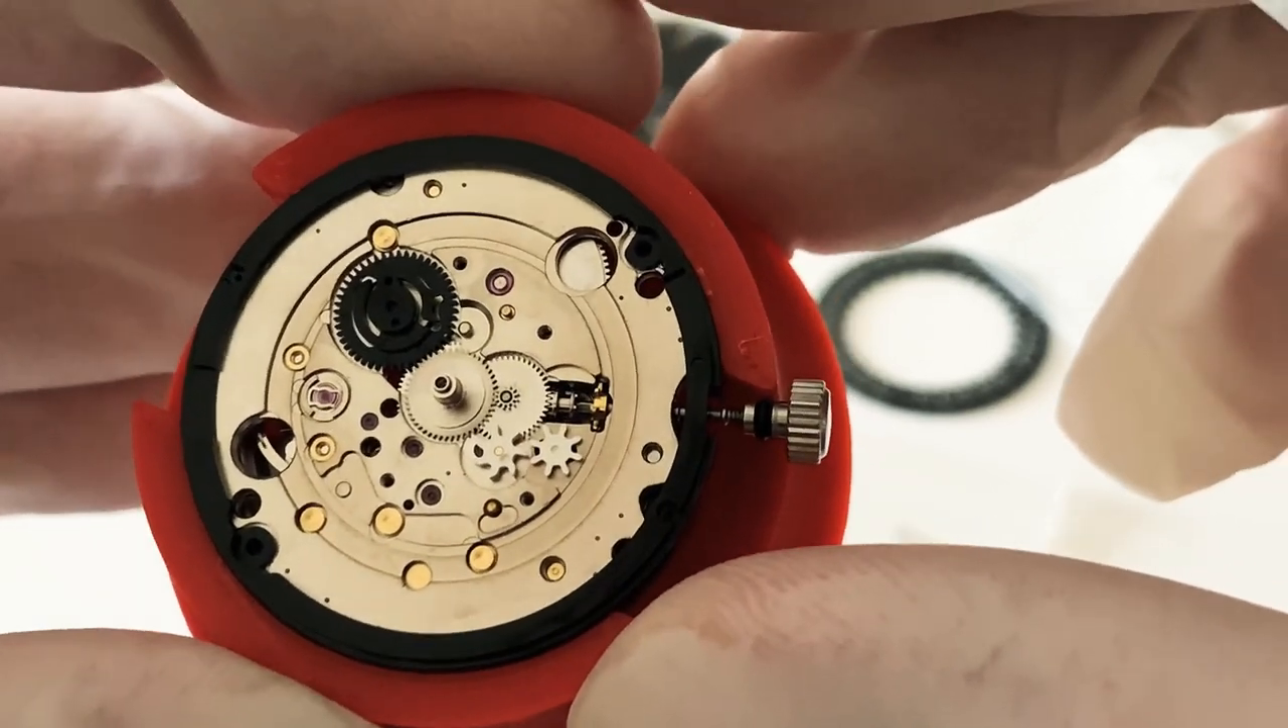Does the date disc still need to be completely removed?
No.